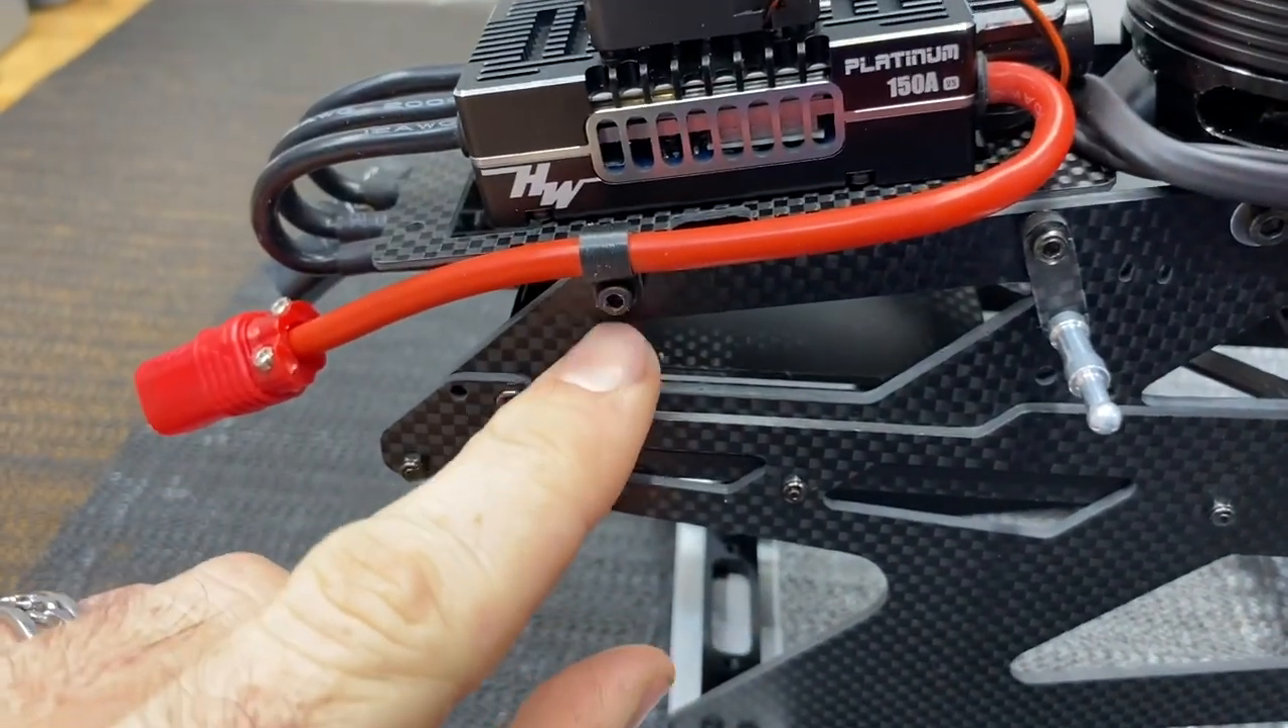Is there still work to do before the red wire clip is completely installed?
No.